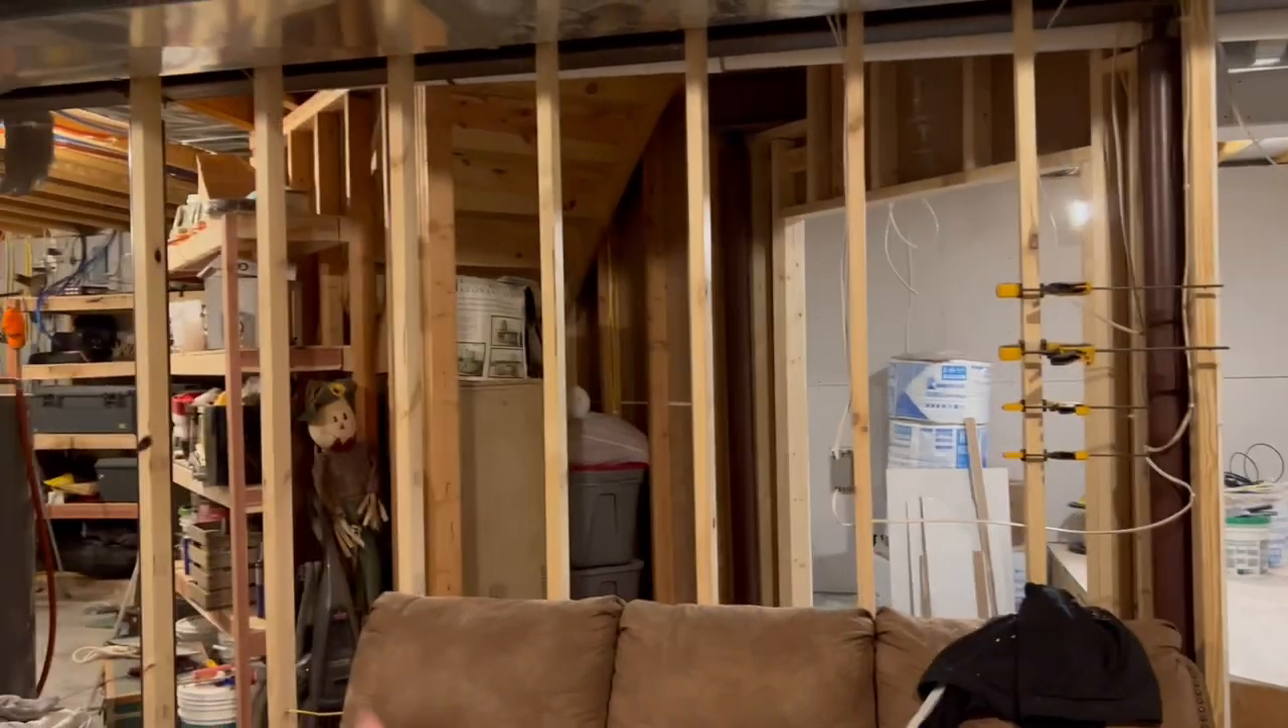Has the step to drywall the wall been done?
No.